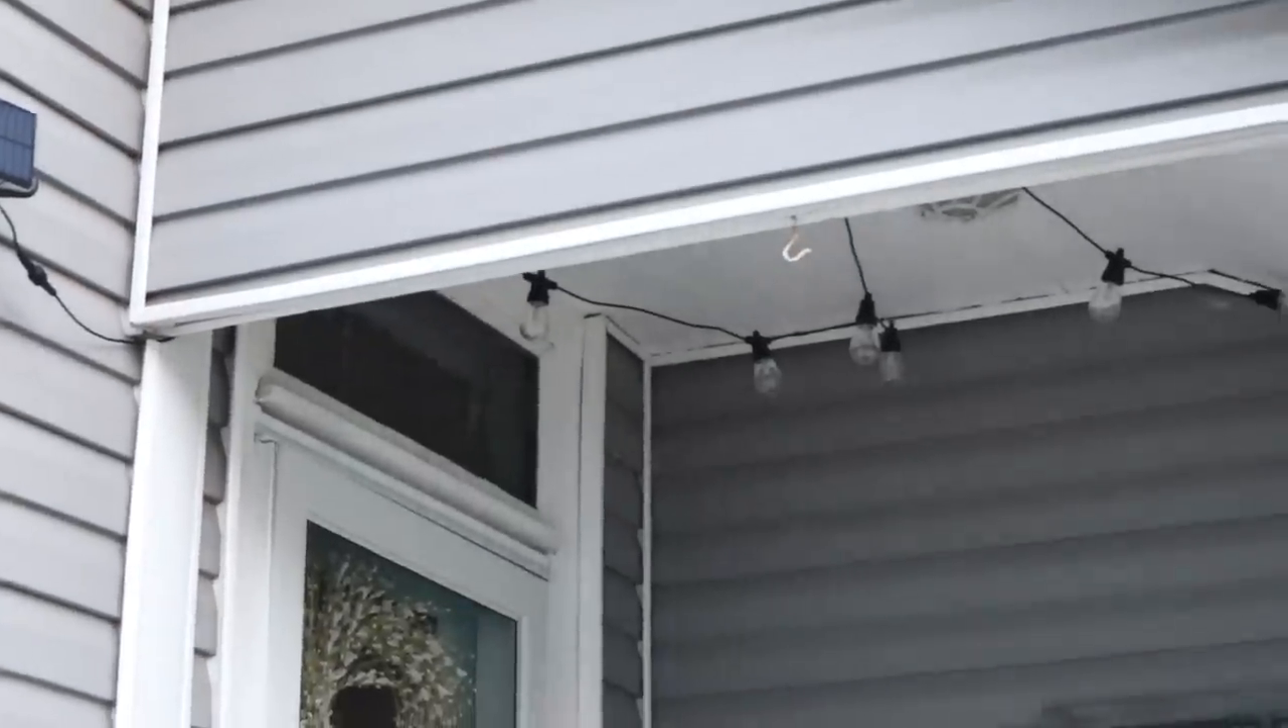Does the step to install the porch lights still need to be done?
No.